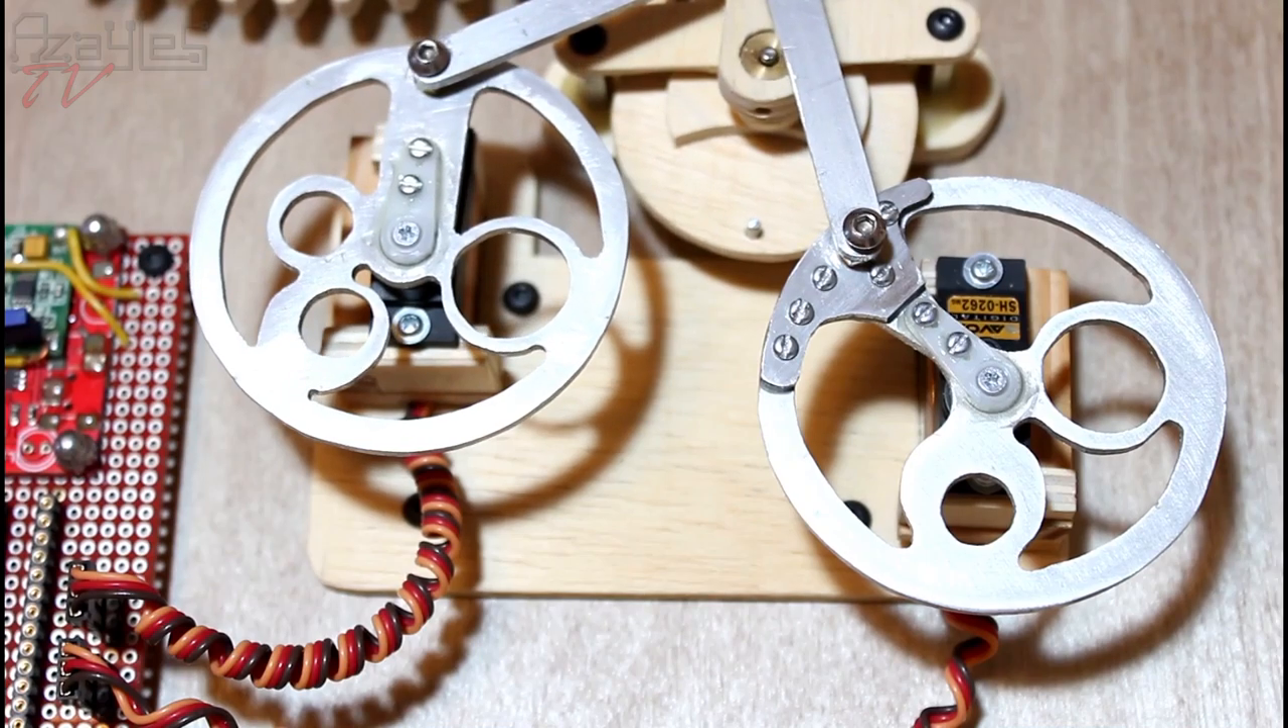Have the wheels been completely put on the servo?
Yes.